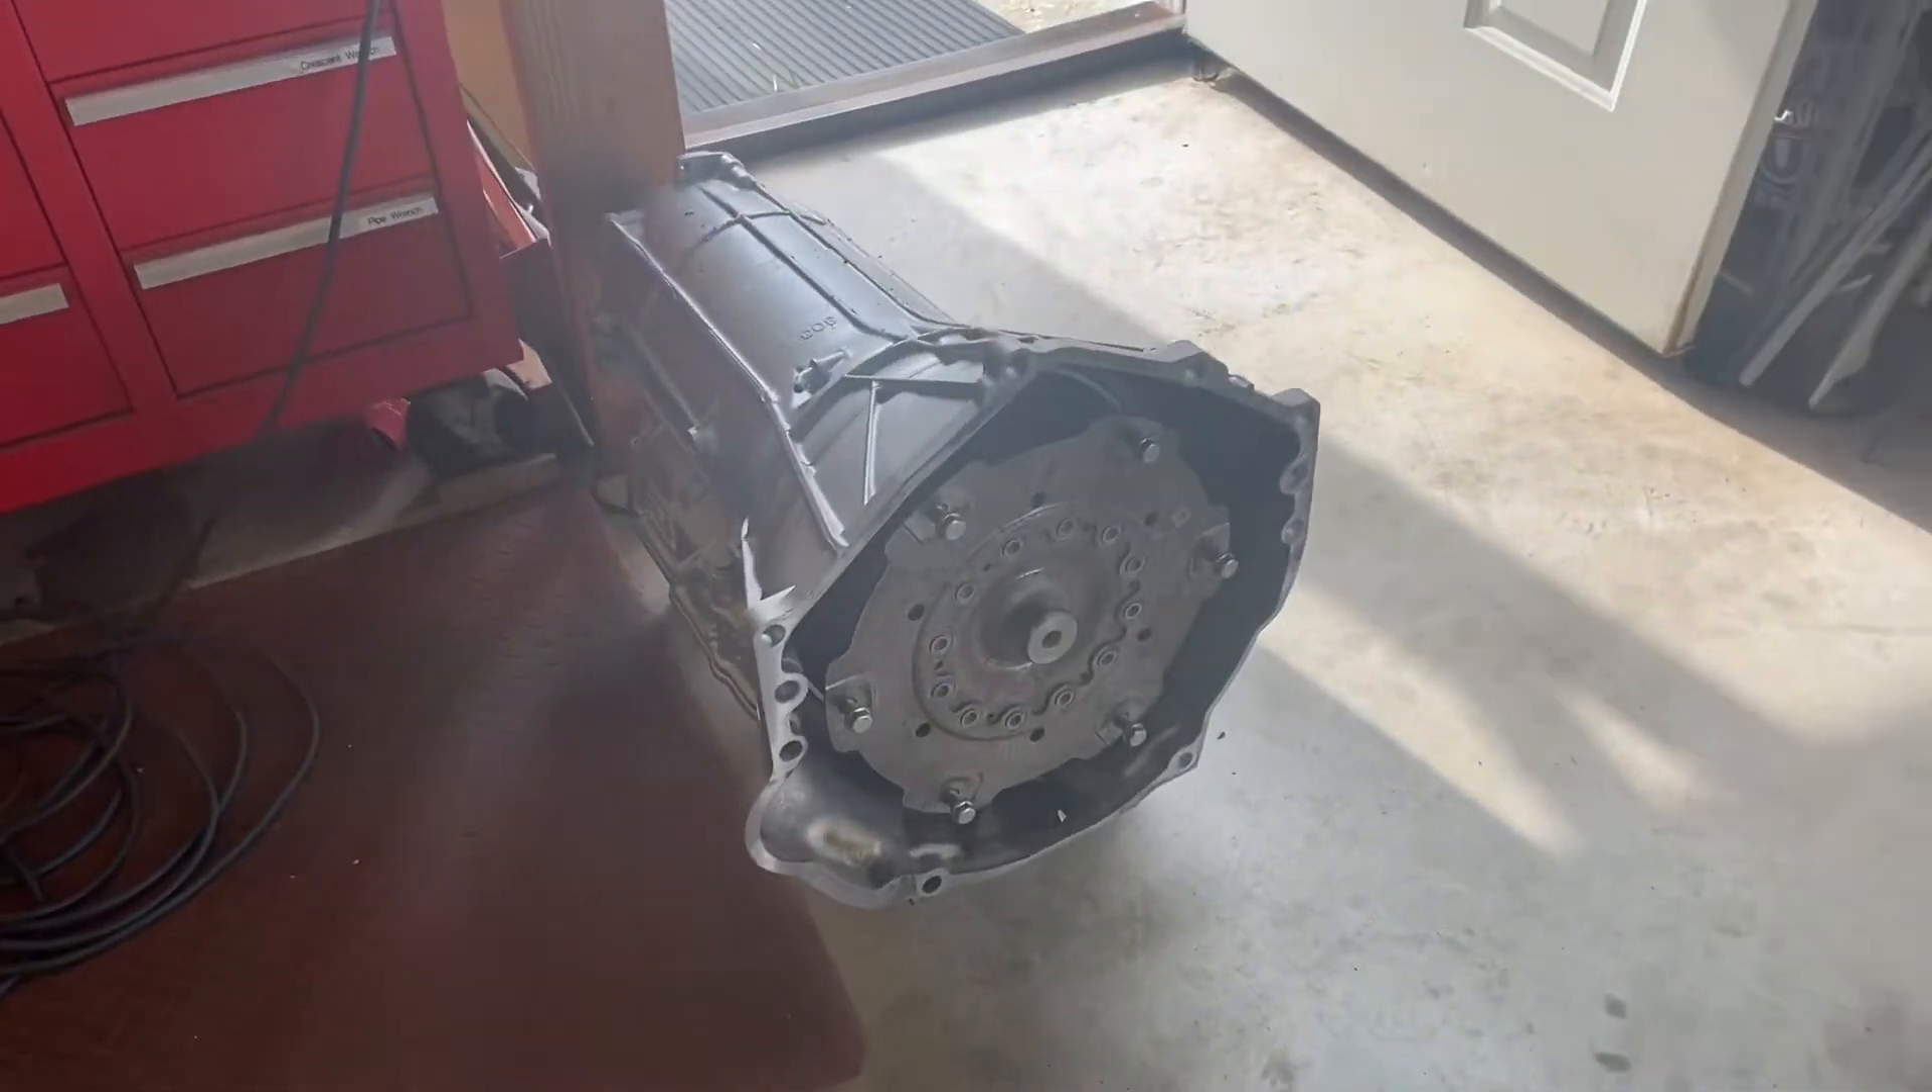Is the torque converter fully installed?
Yes.